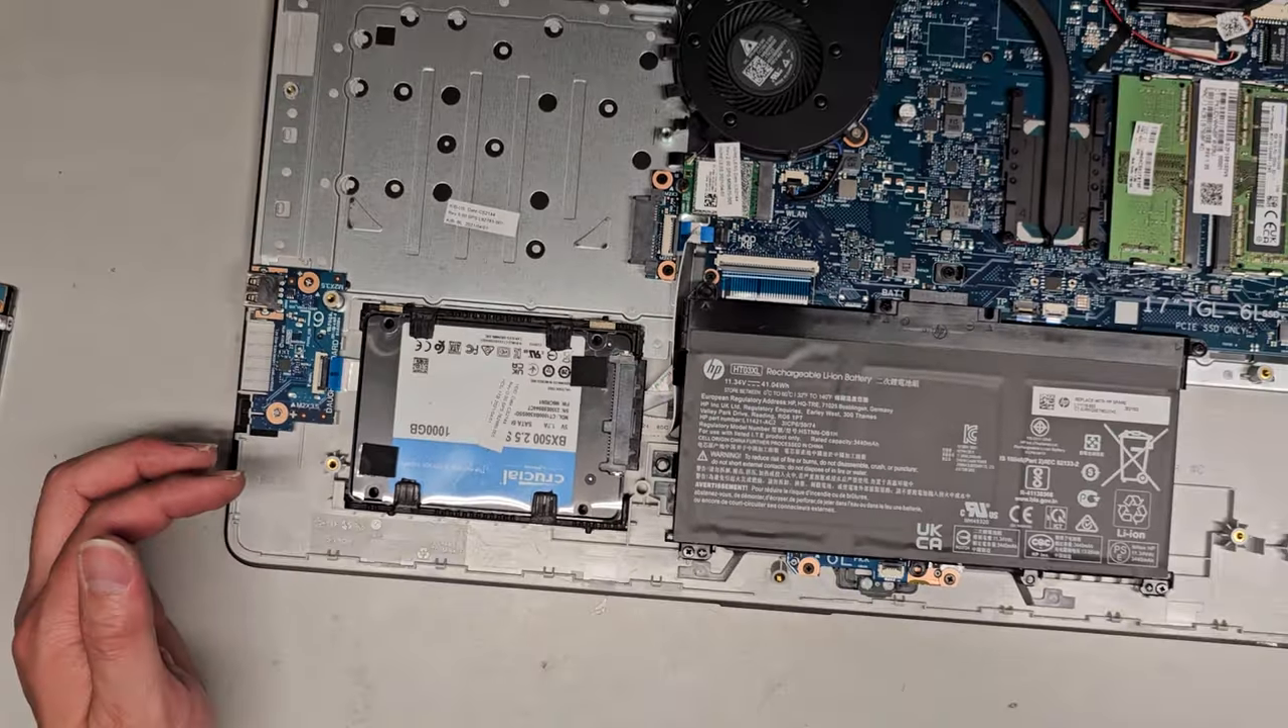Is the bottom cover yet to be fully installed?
Yes.